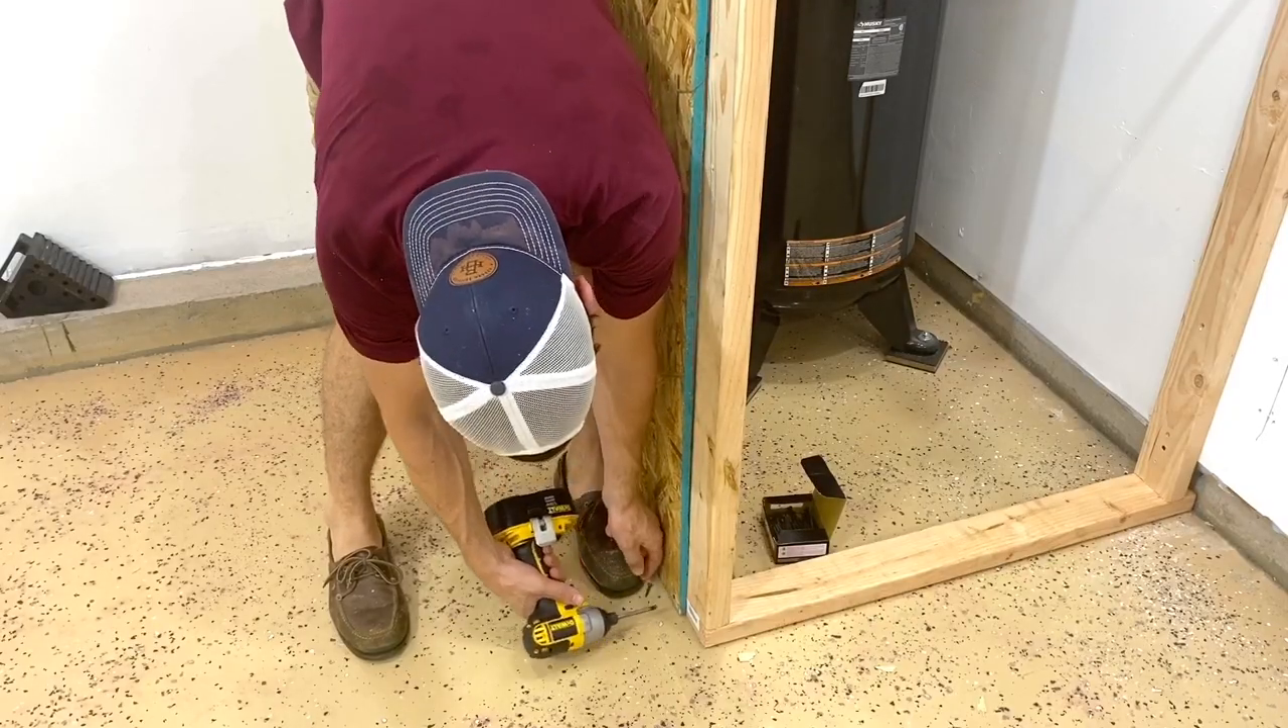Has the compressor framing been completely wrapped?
No.